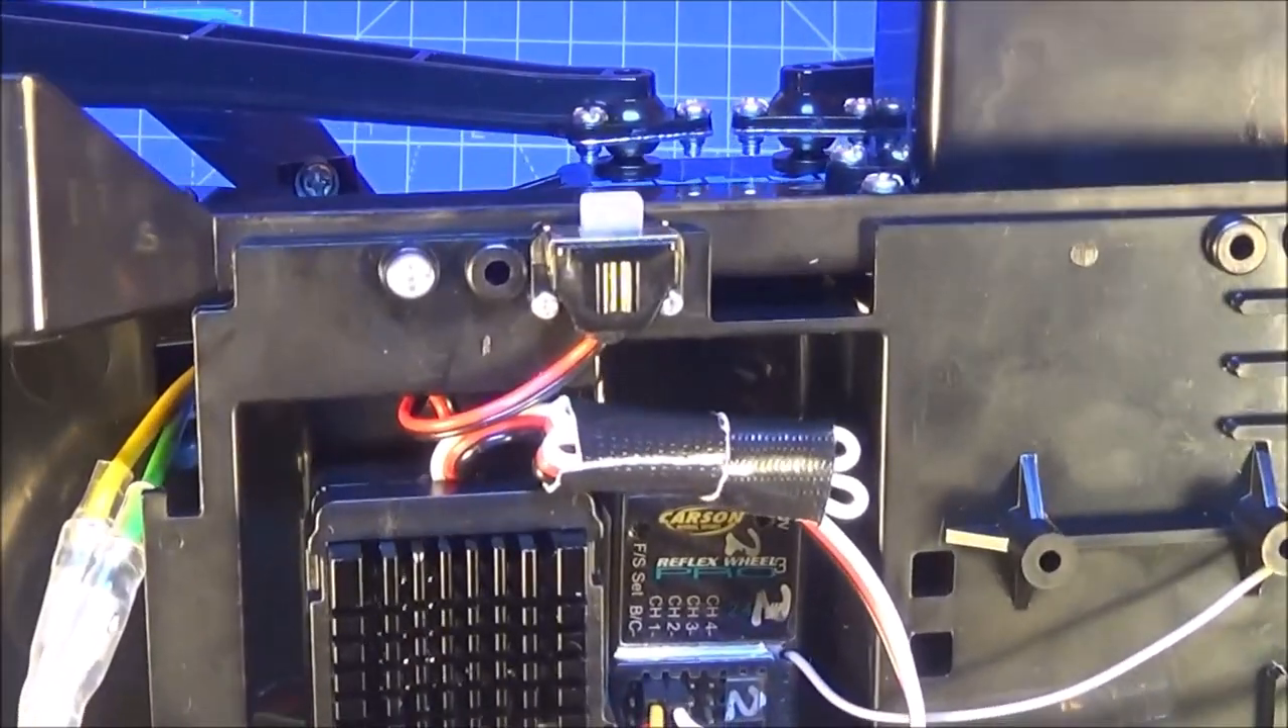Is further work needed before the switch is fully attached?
No.